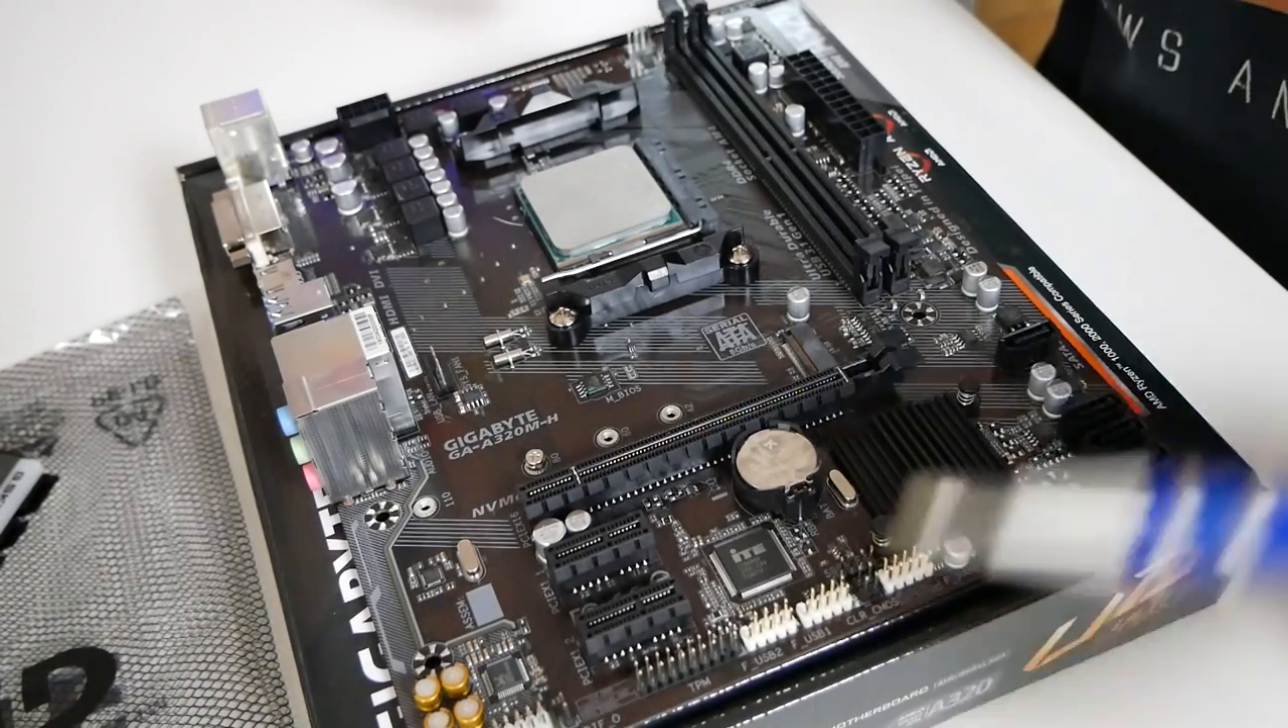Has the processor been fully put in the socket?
Yes.